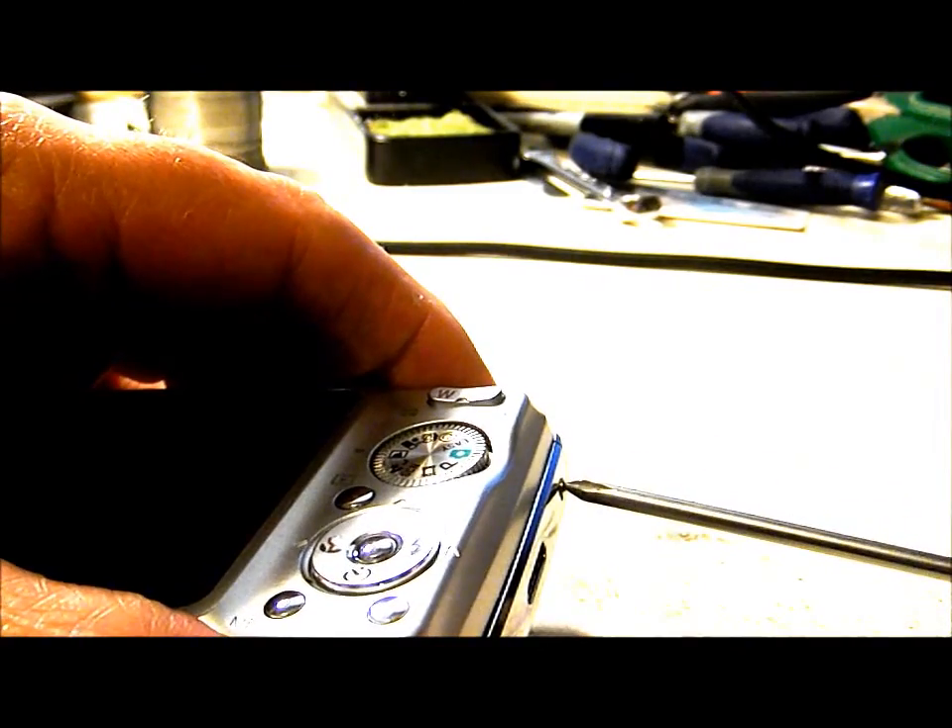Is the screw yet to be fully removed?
Yes.